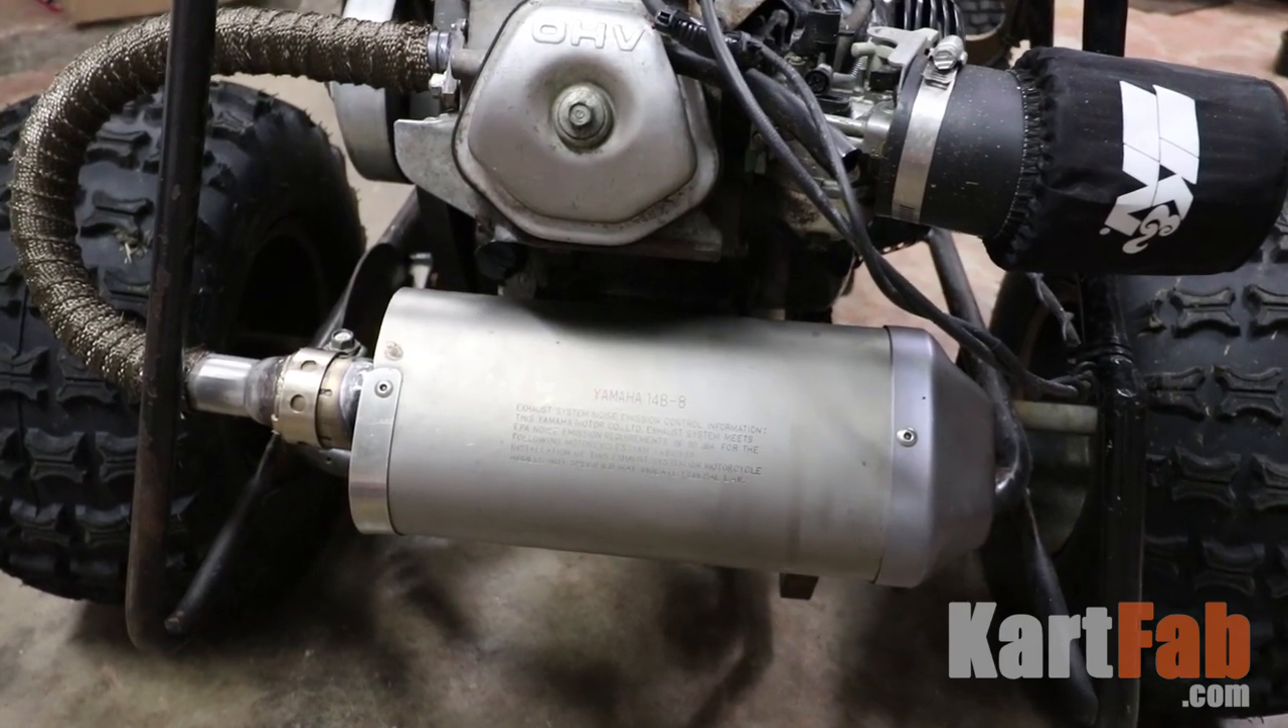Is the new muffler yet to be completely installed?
No.